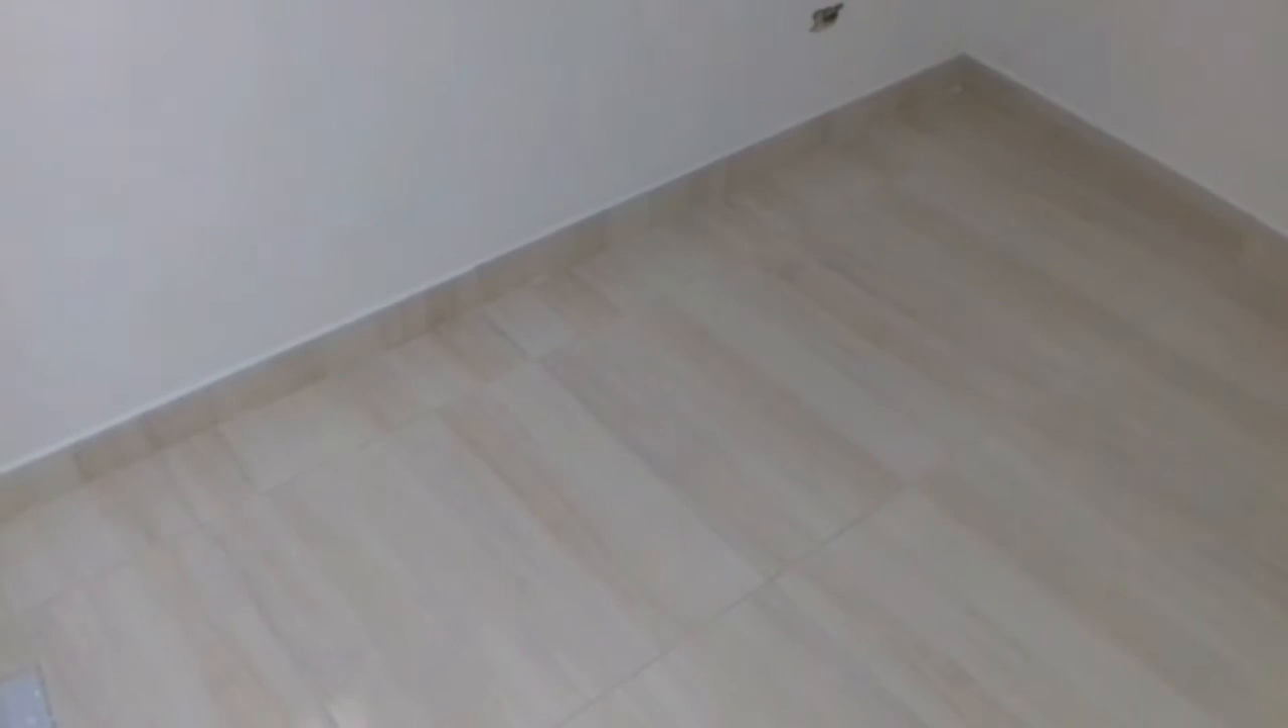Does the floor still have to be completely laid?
No.